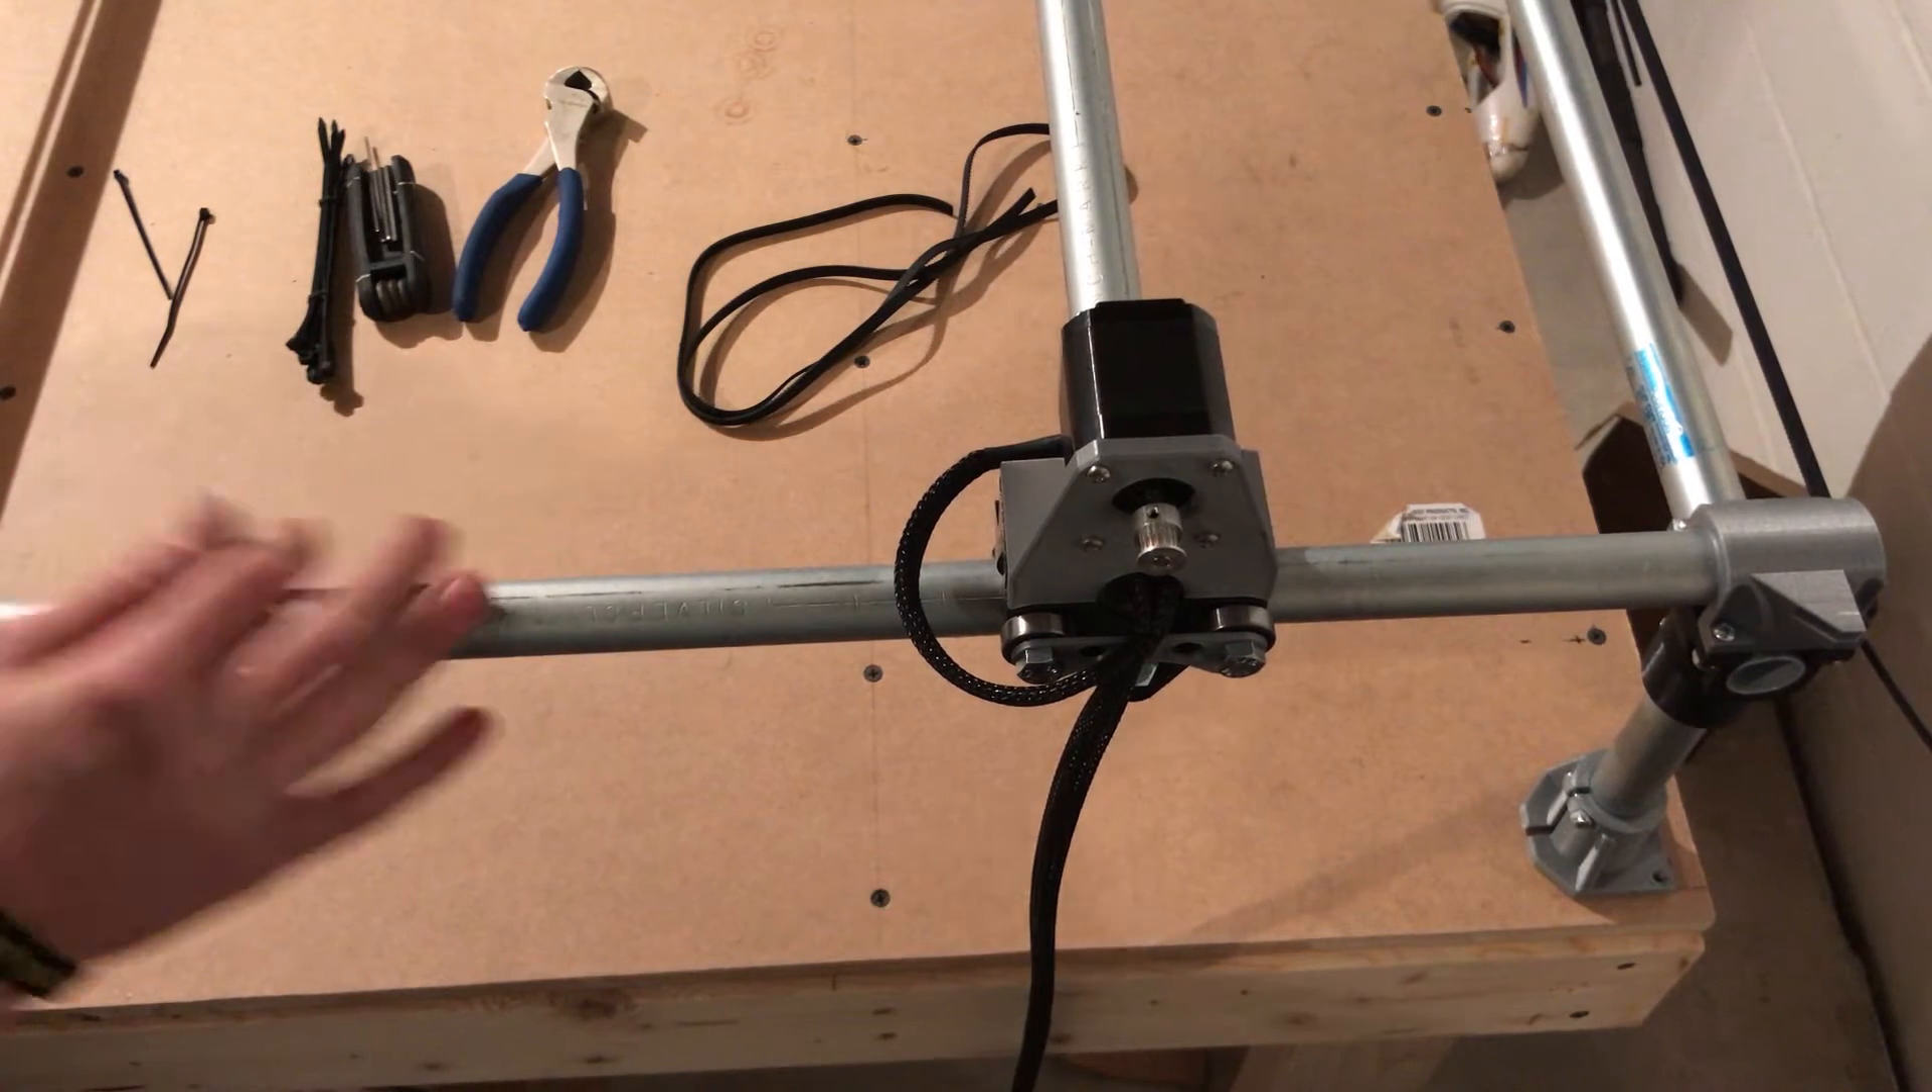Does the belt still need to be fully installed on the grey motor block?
Yes.